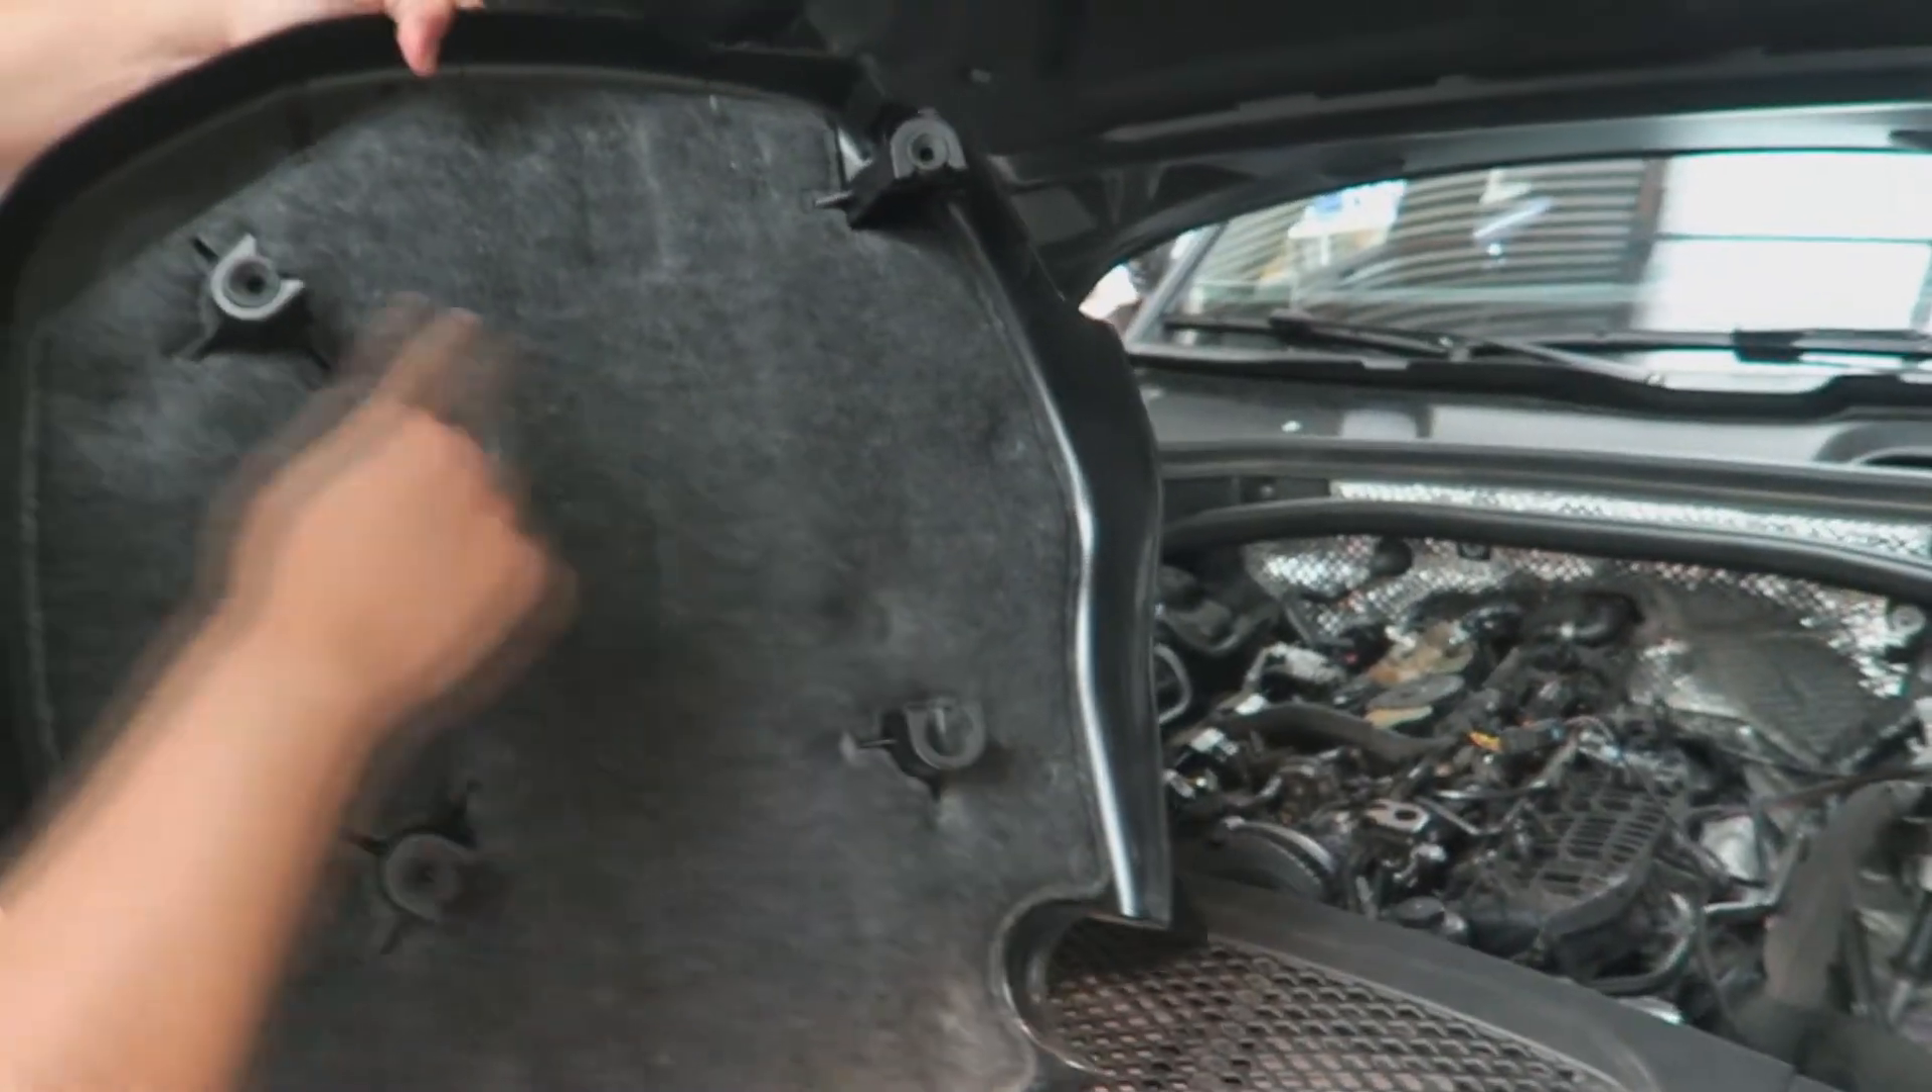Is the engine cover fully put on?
No.